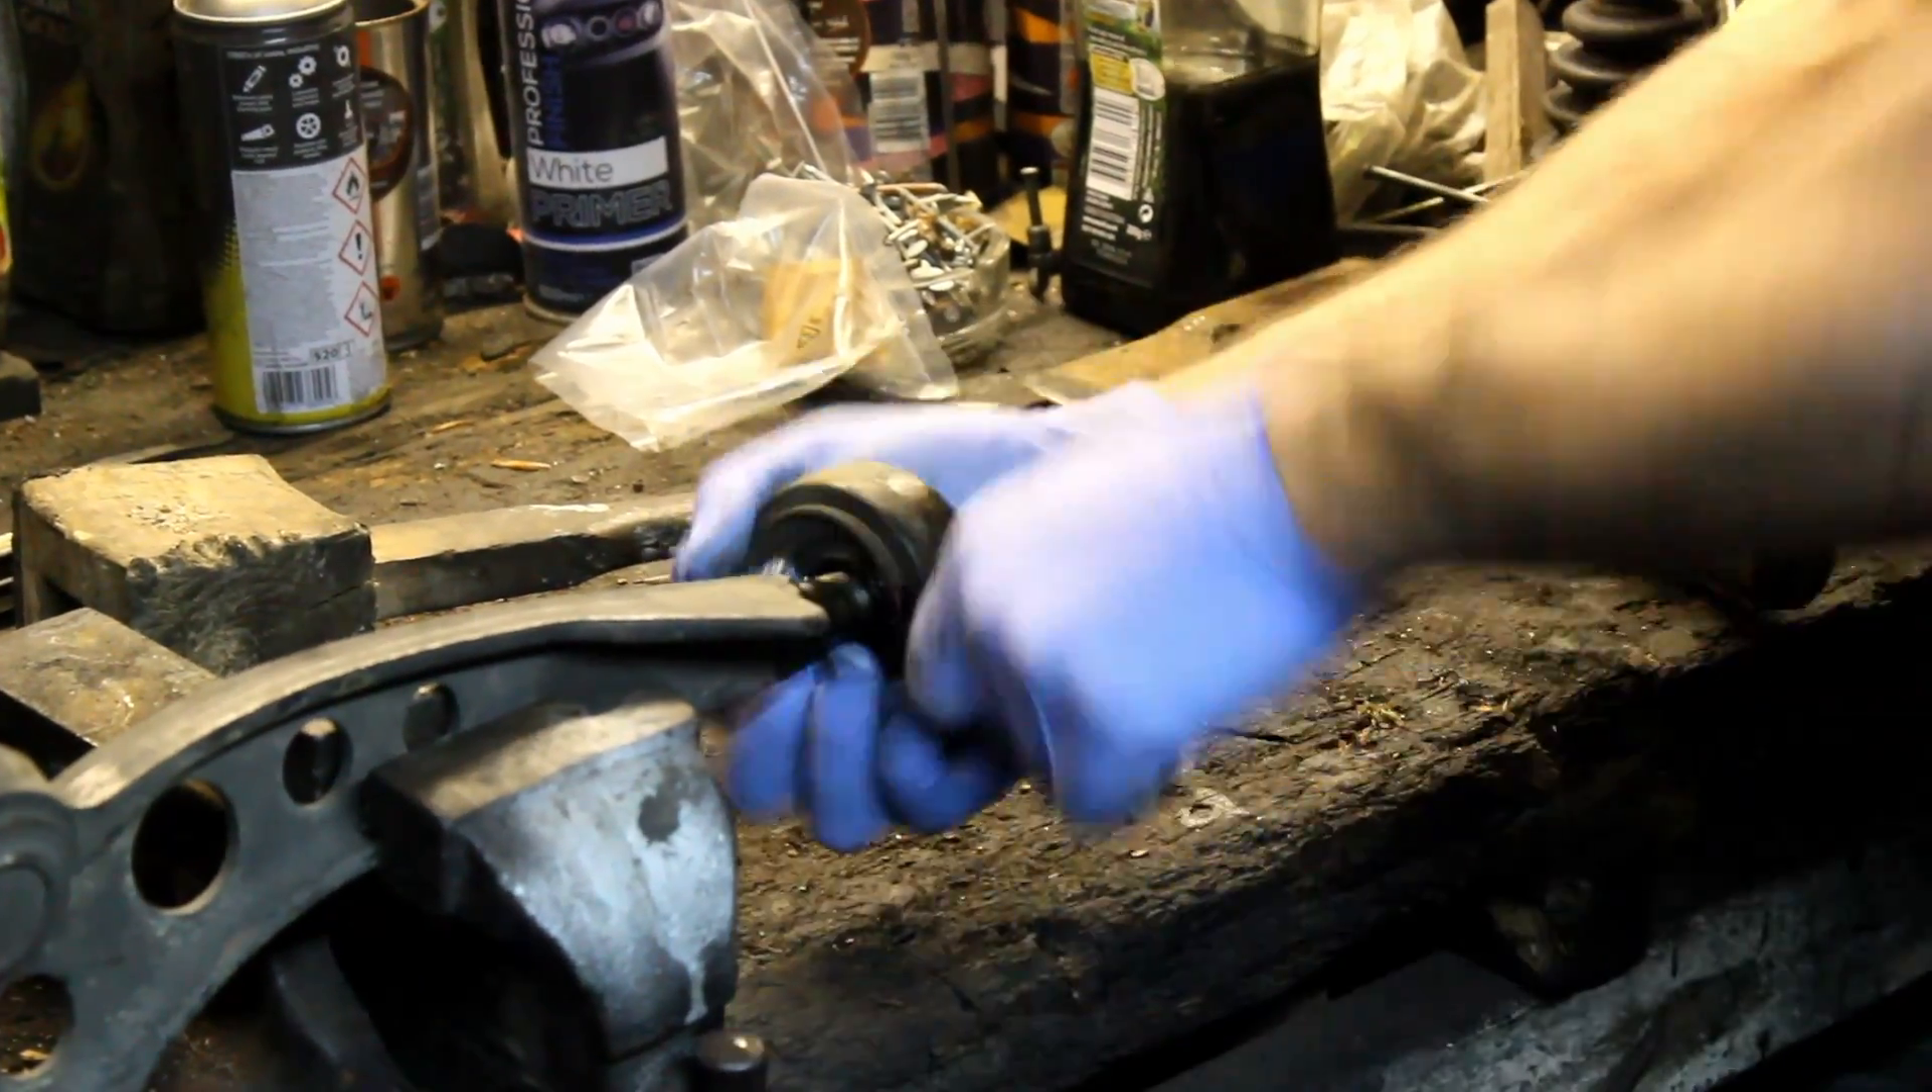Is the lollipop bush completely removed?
No.